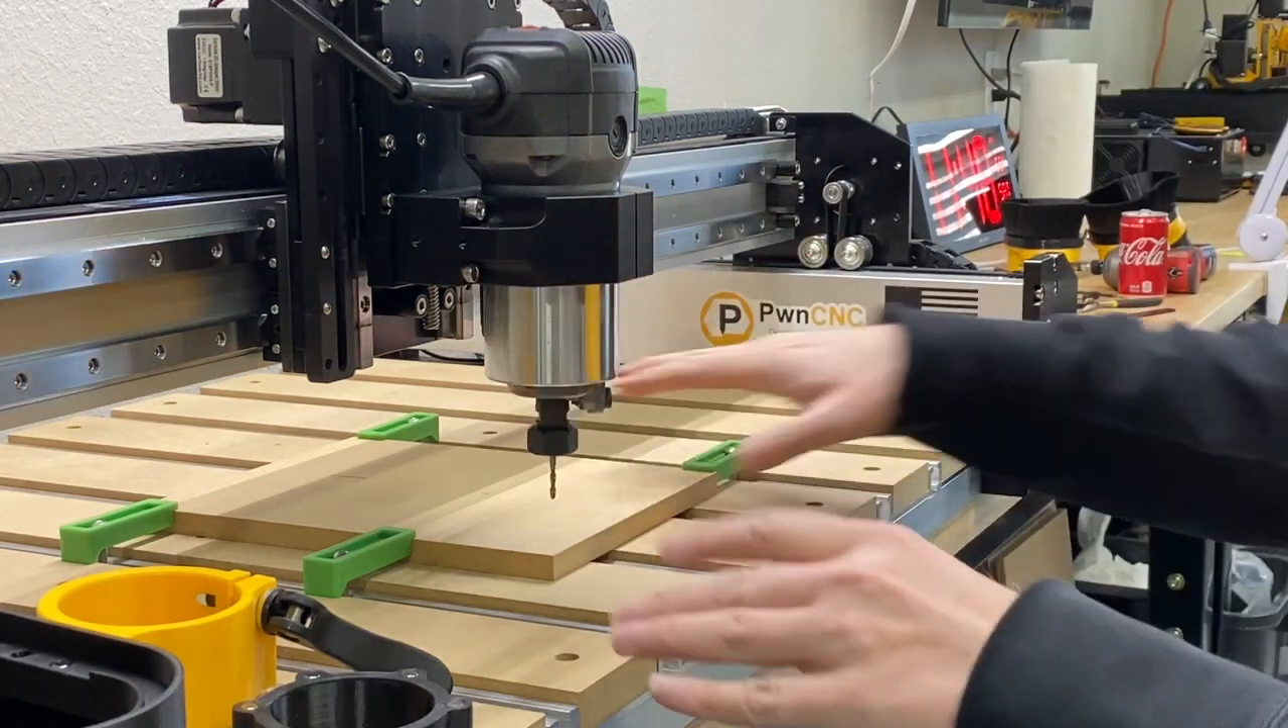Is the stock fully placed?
Yes.